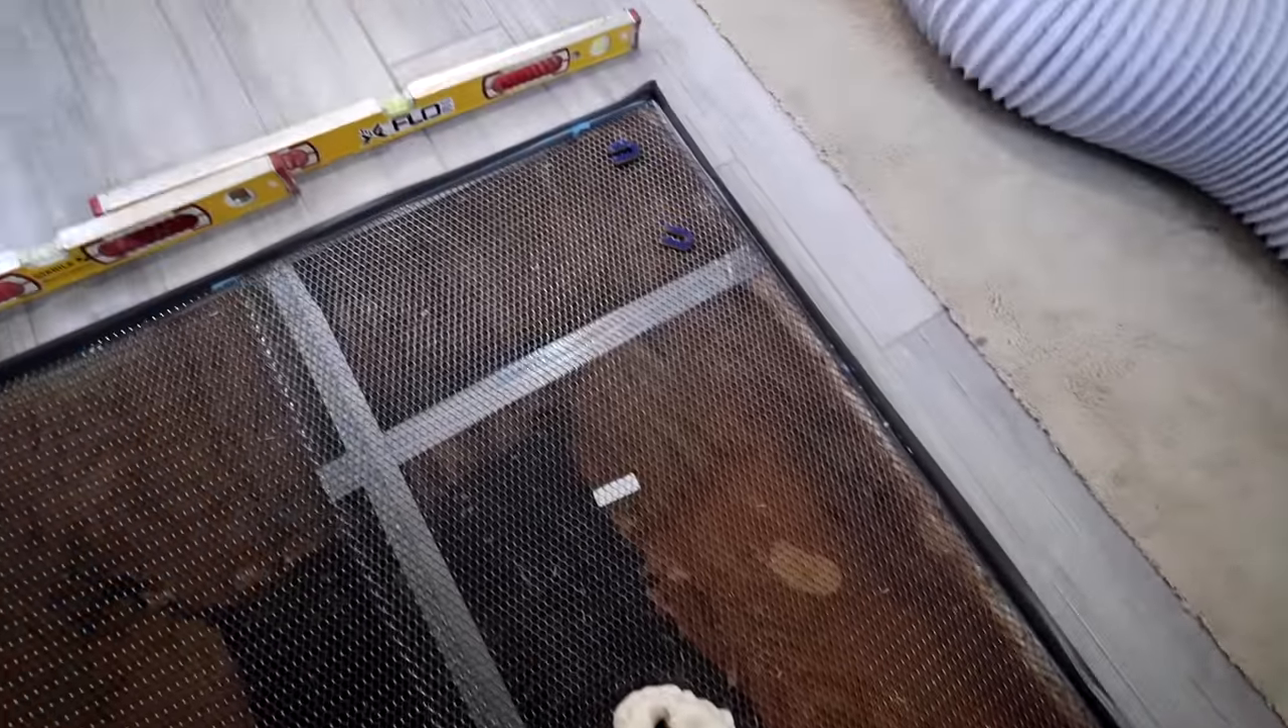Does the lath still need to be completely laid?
No.